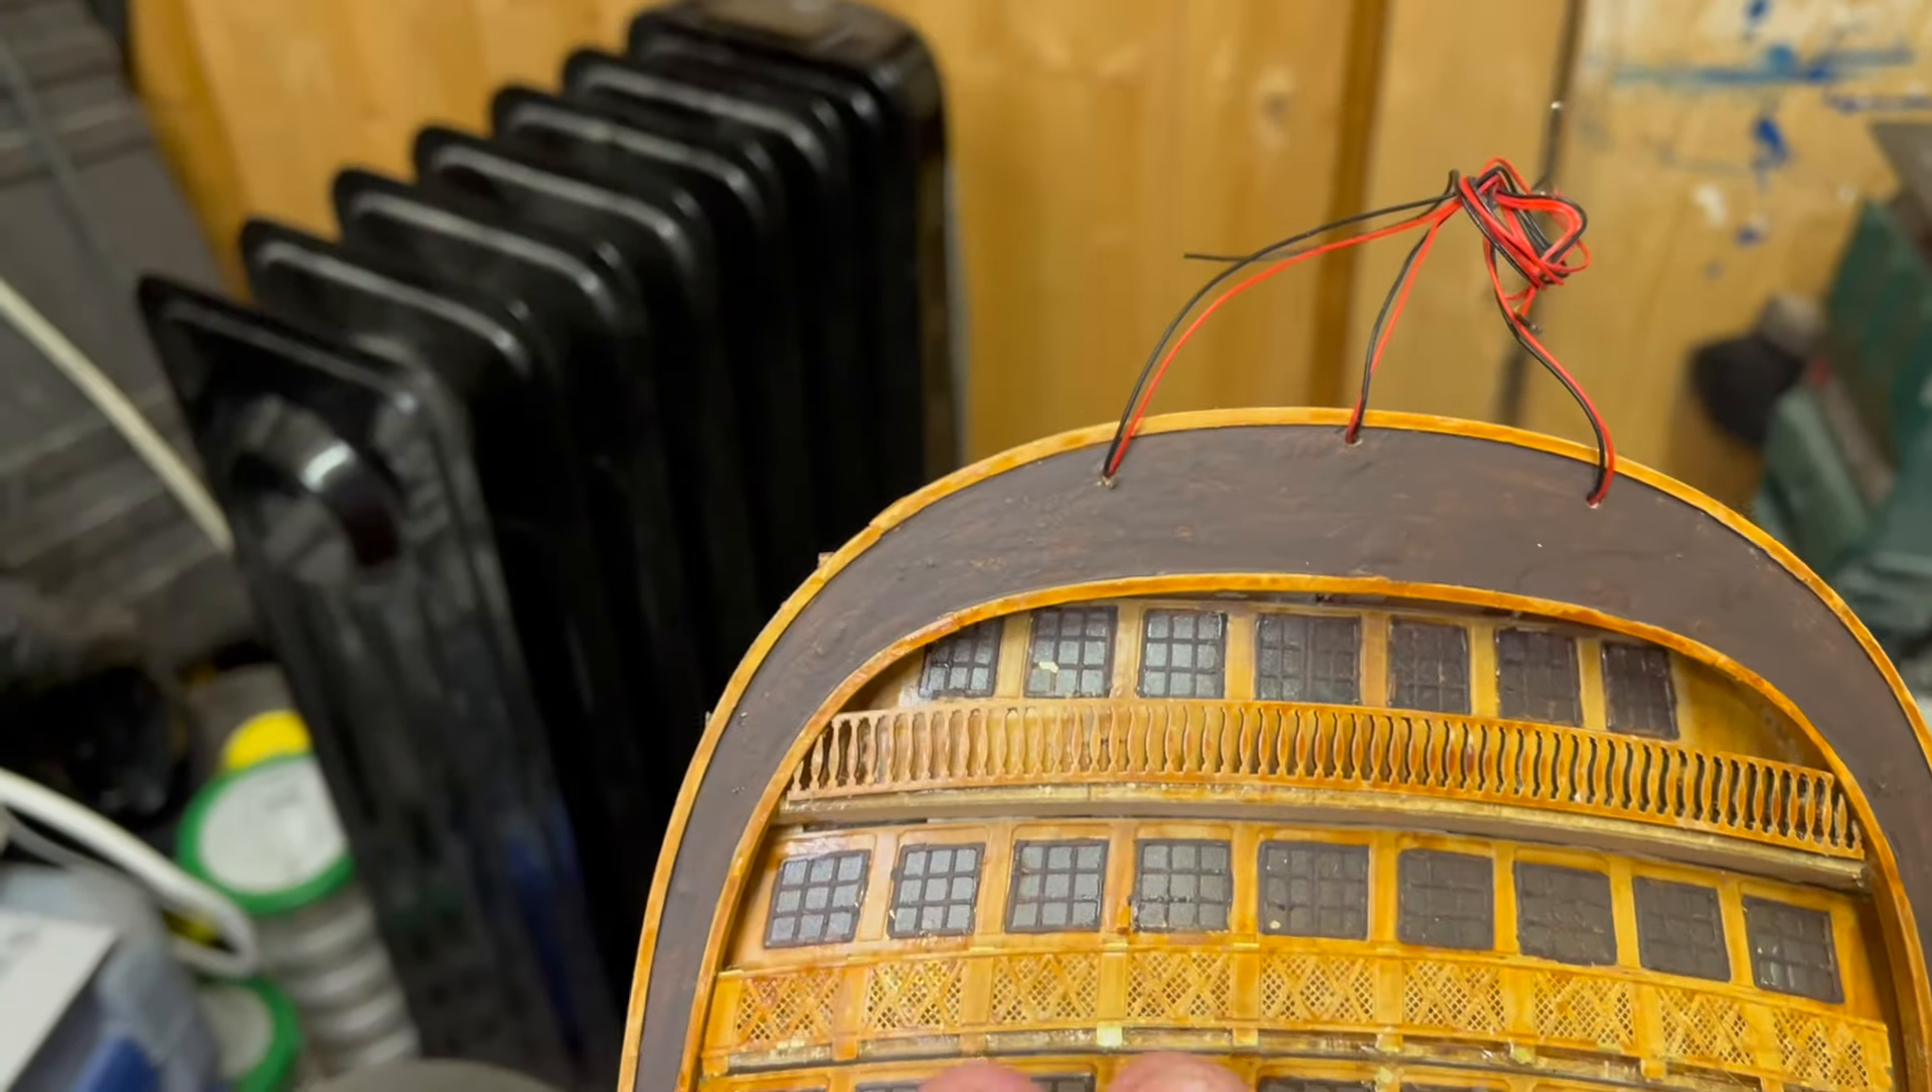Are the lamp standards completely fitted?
No.